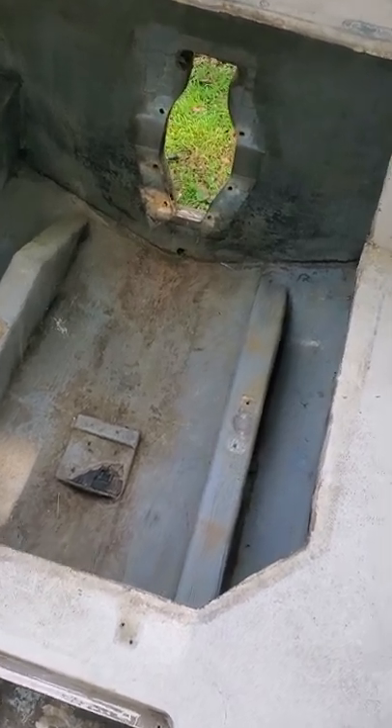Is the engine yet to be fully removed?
No.